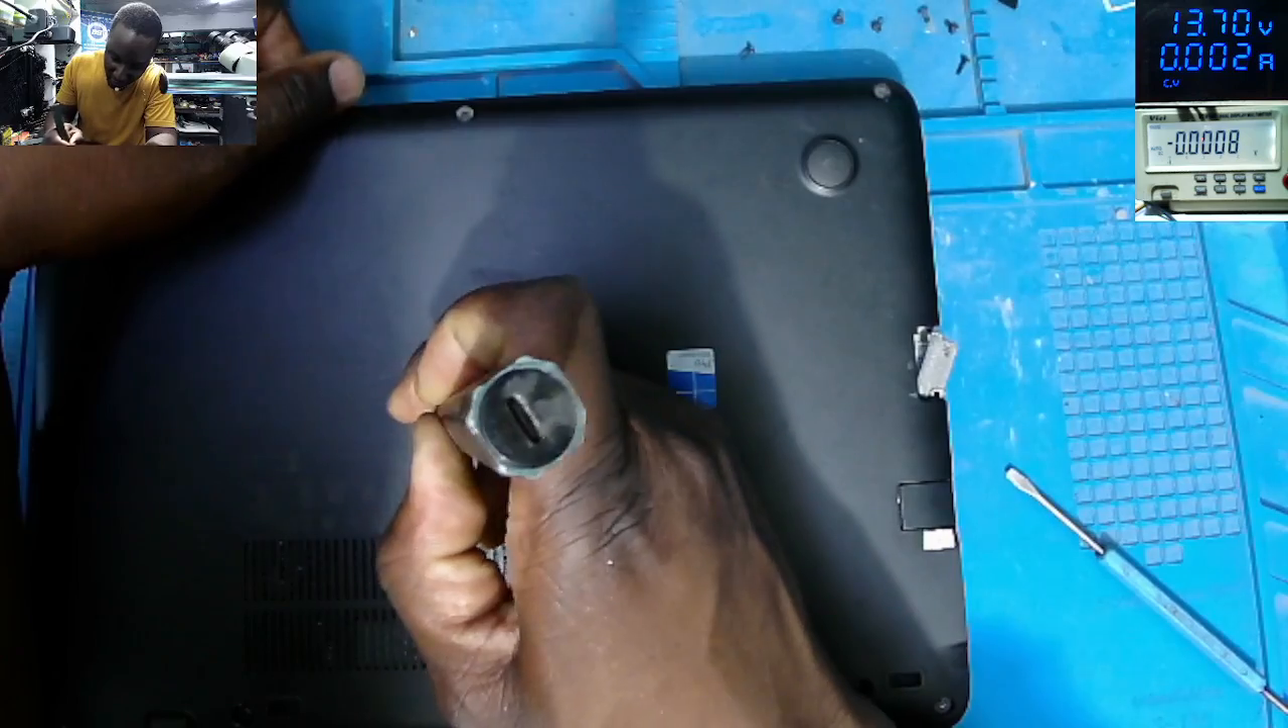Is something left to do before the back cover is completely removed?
Yes.